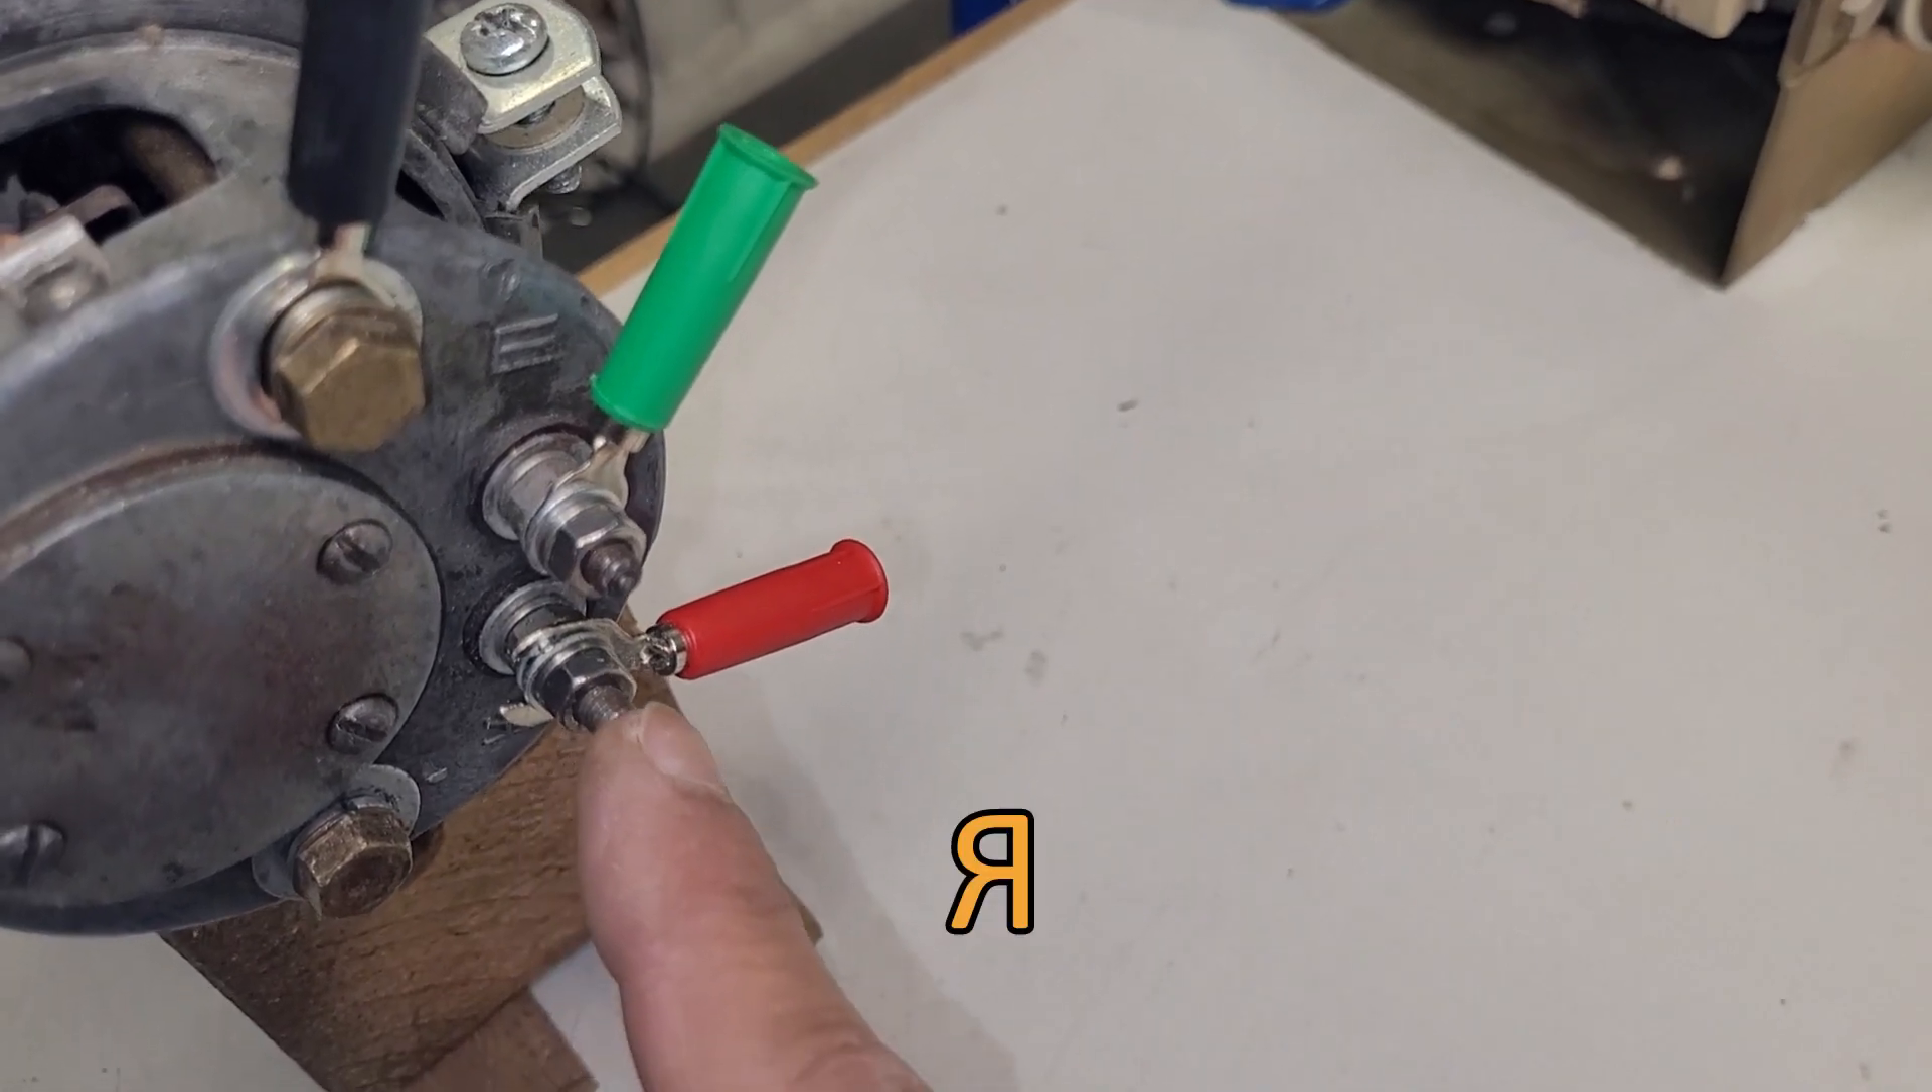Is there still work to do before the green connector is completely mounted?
No.